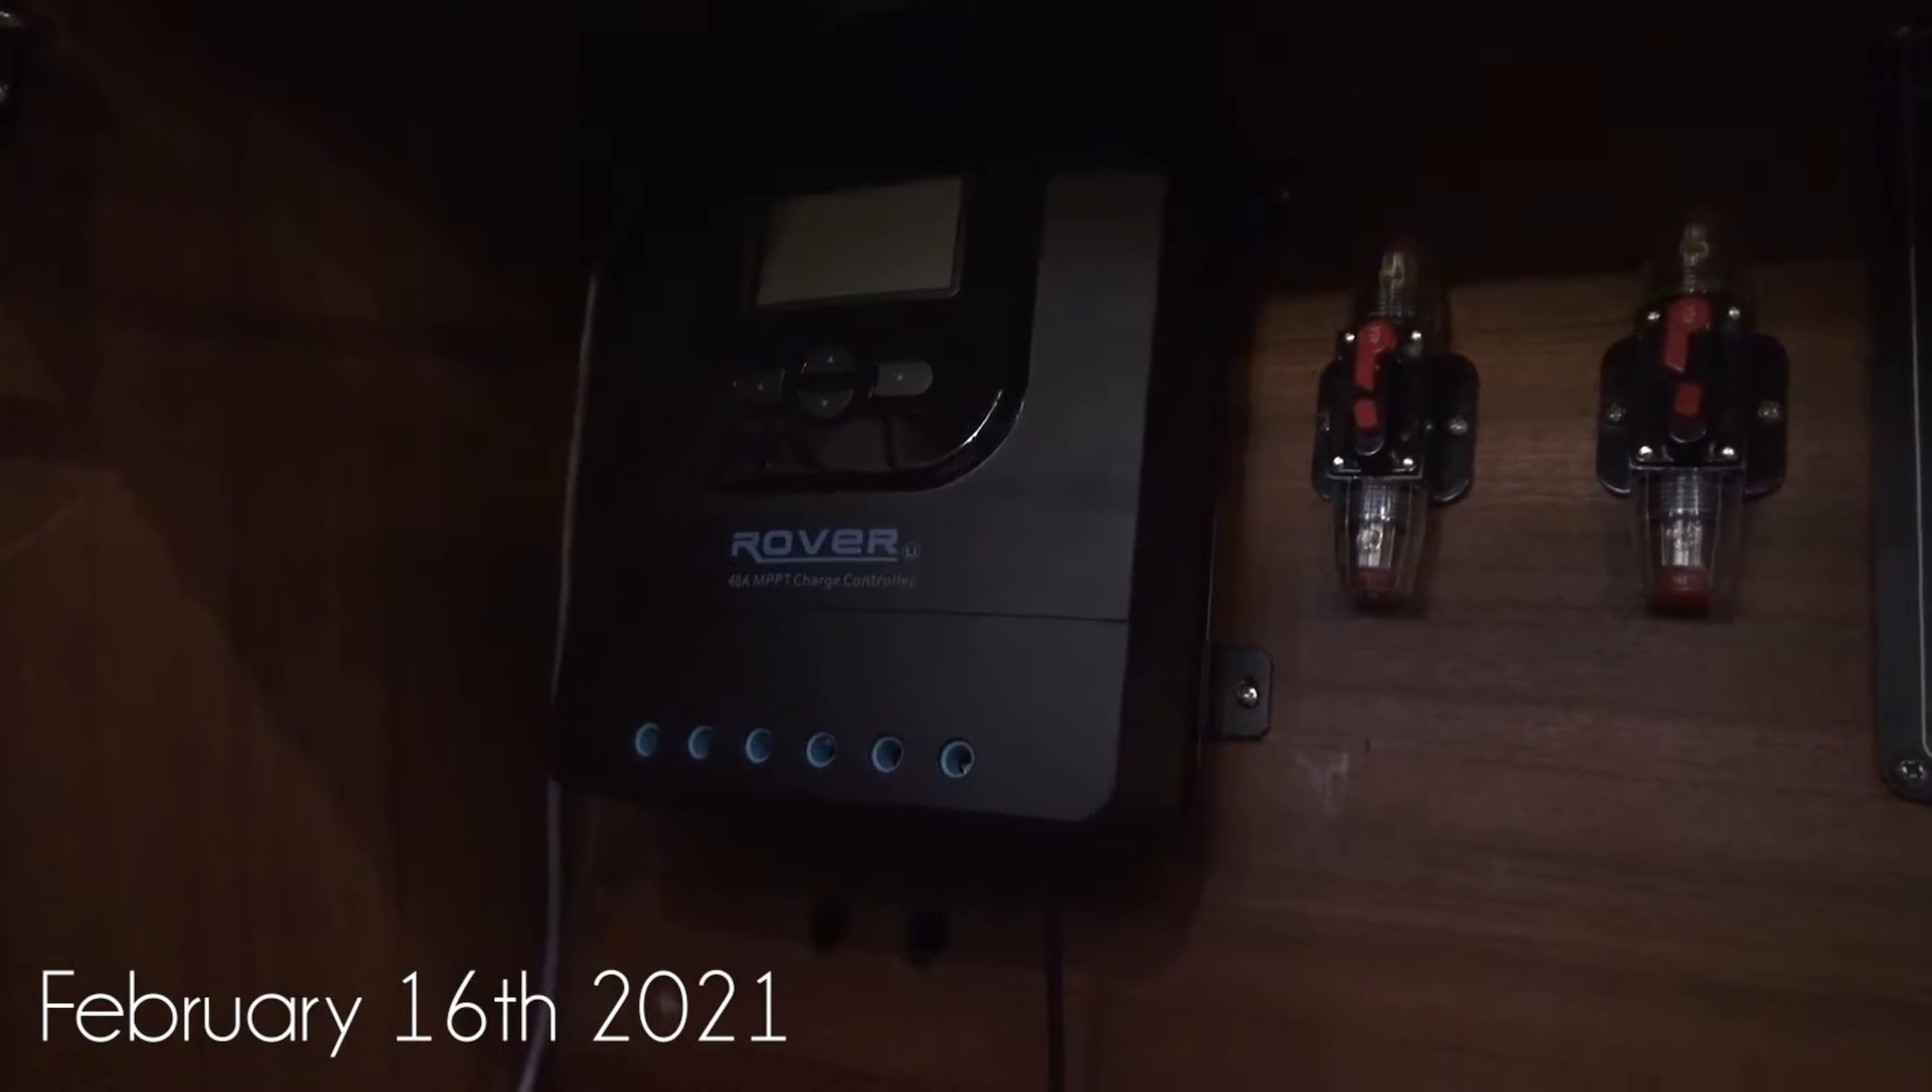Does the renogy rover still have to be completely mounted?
No.